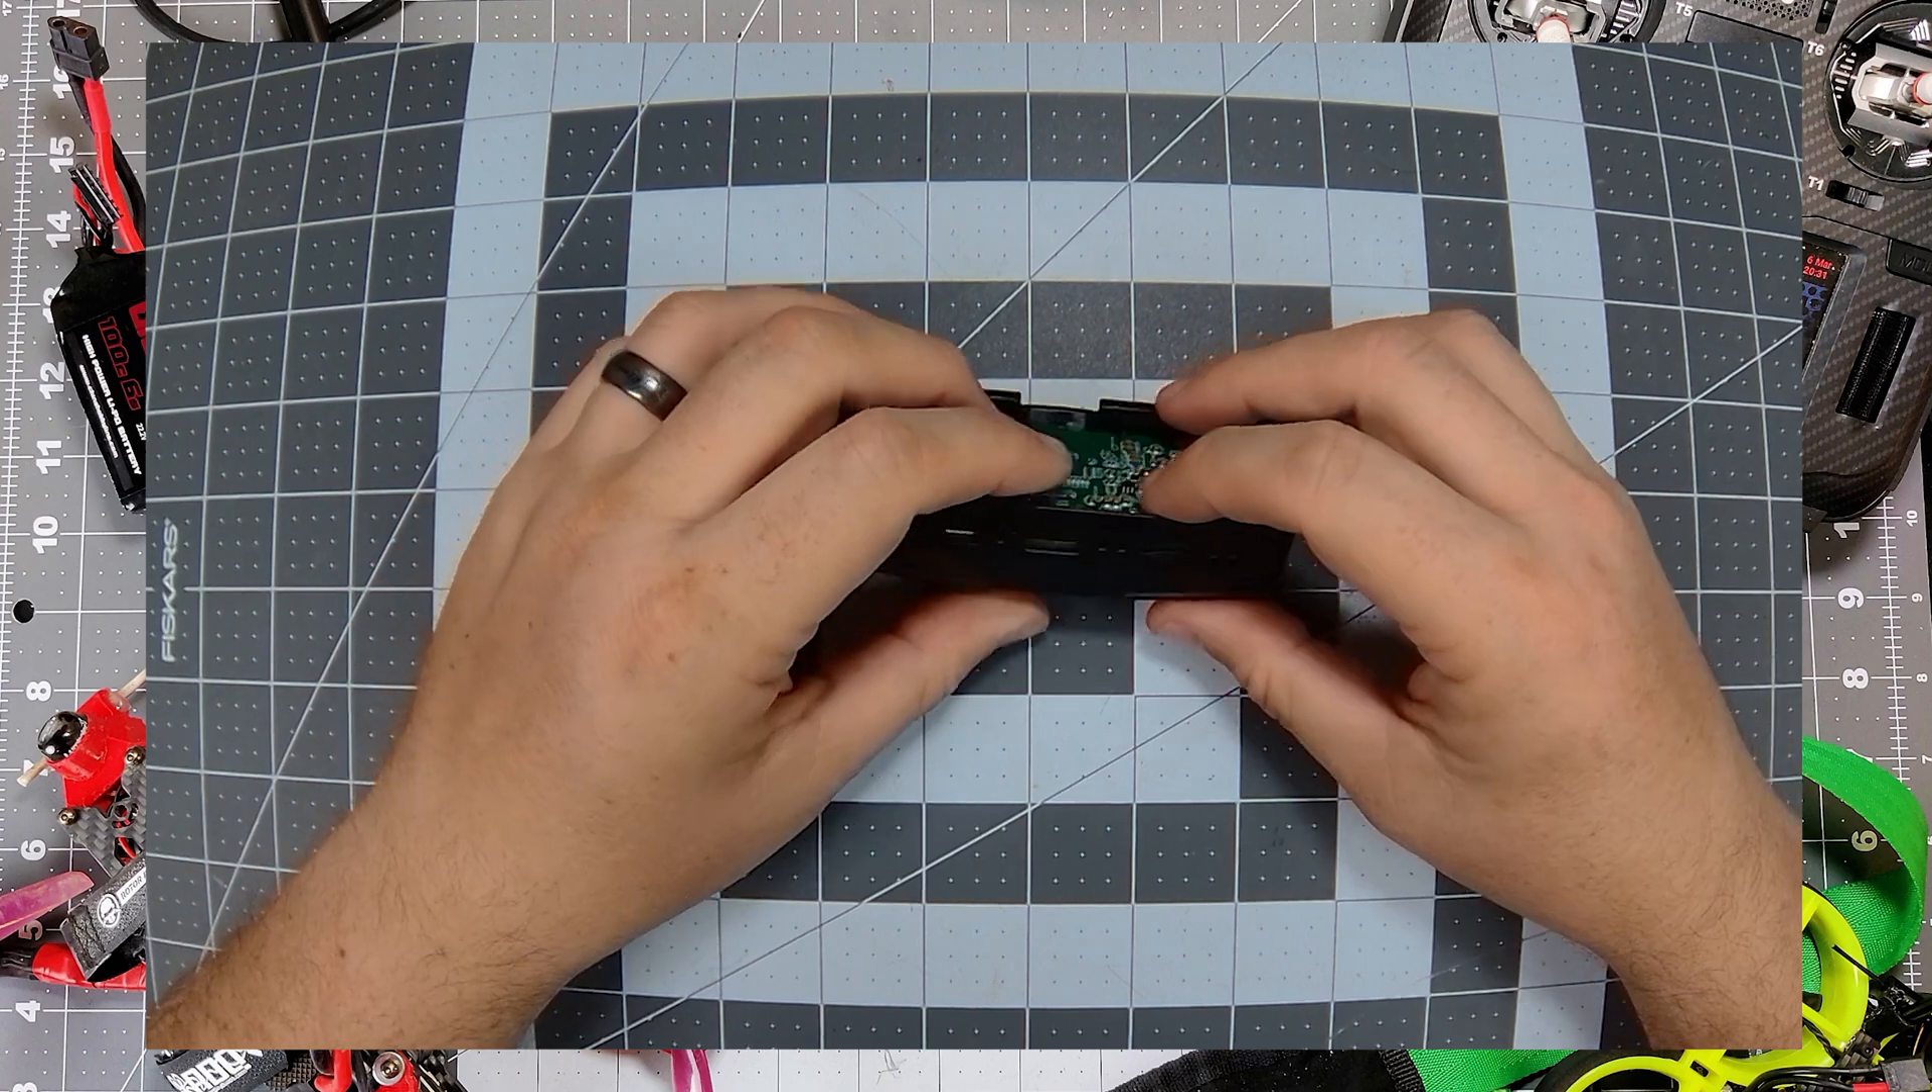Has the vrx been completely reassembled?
No.